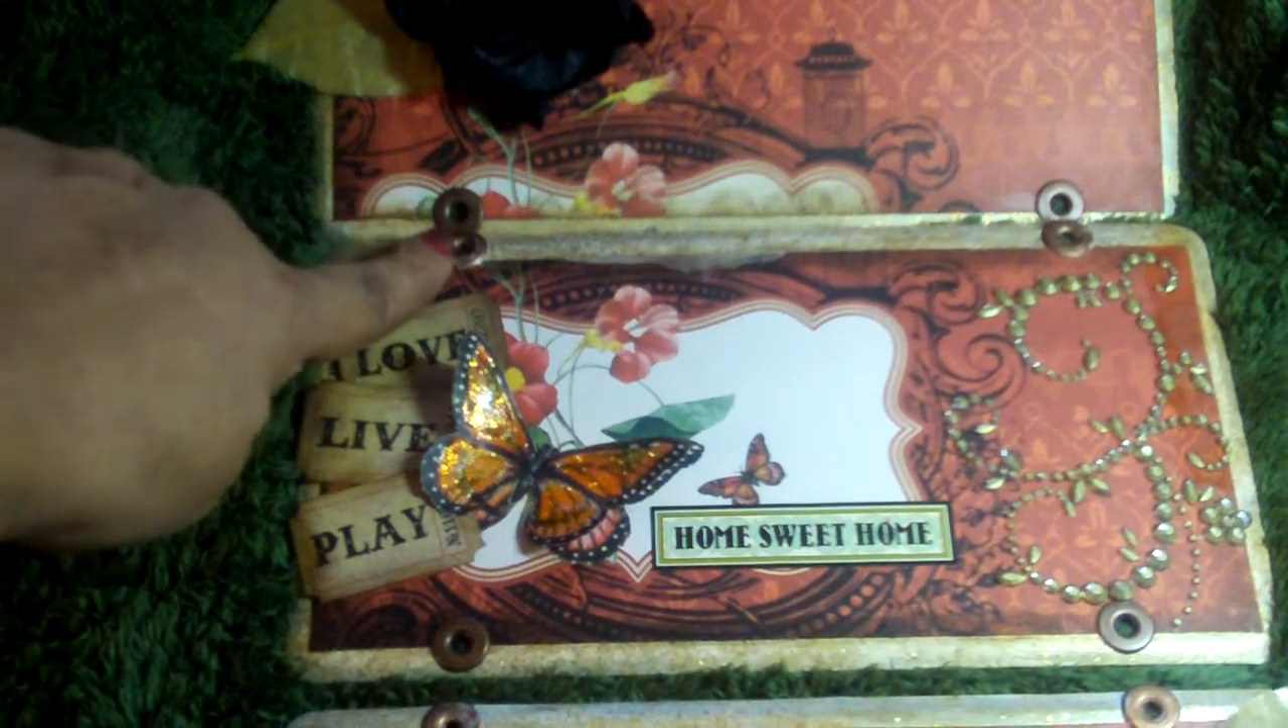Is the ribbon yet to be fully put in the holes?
Yes.